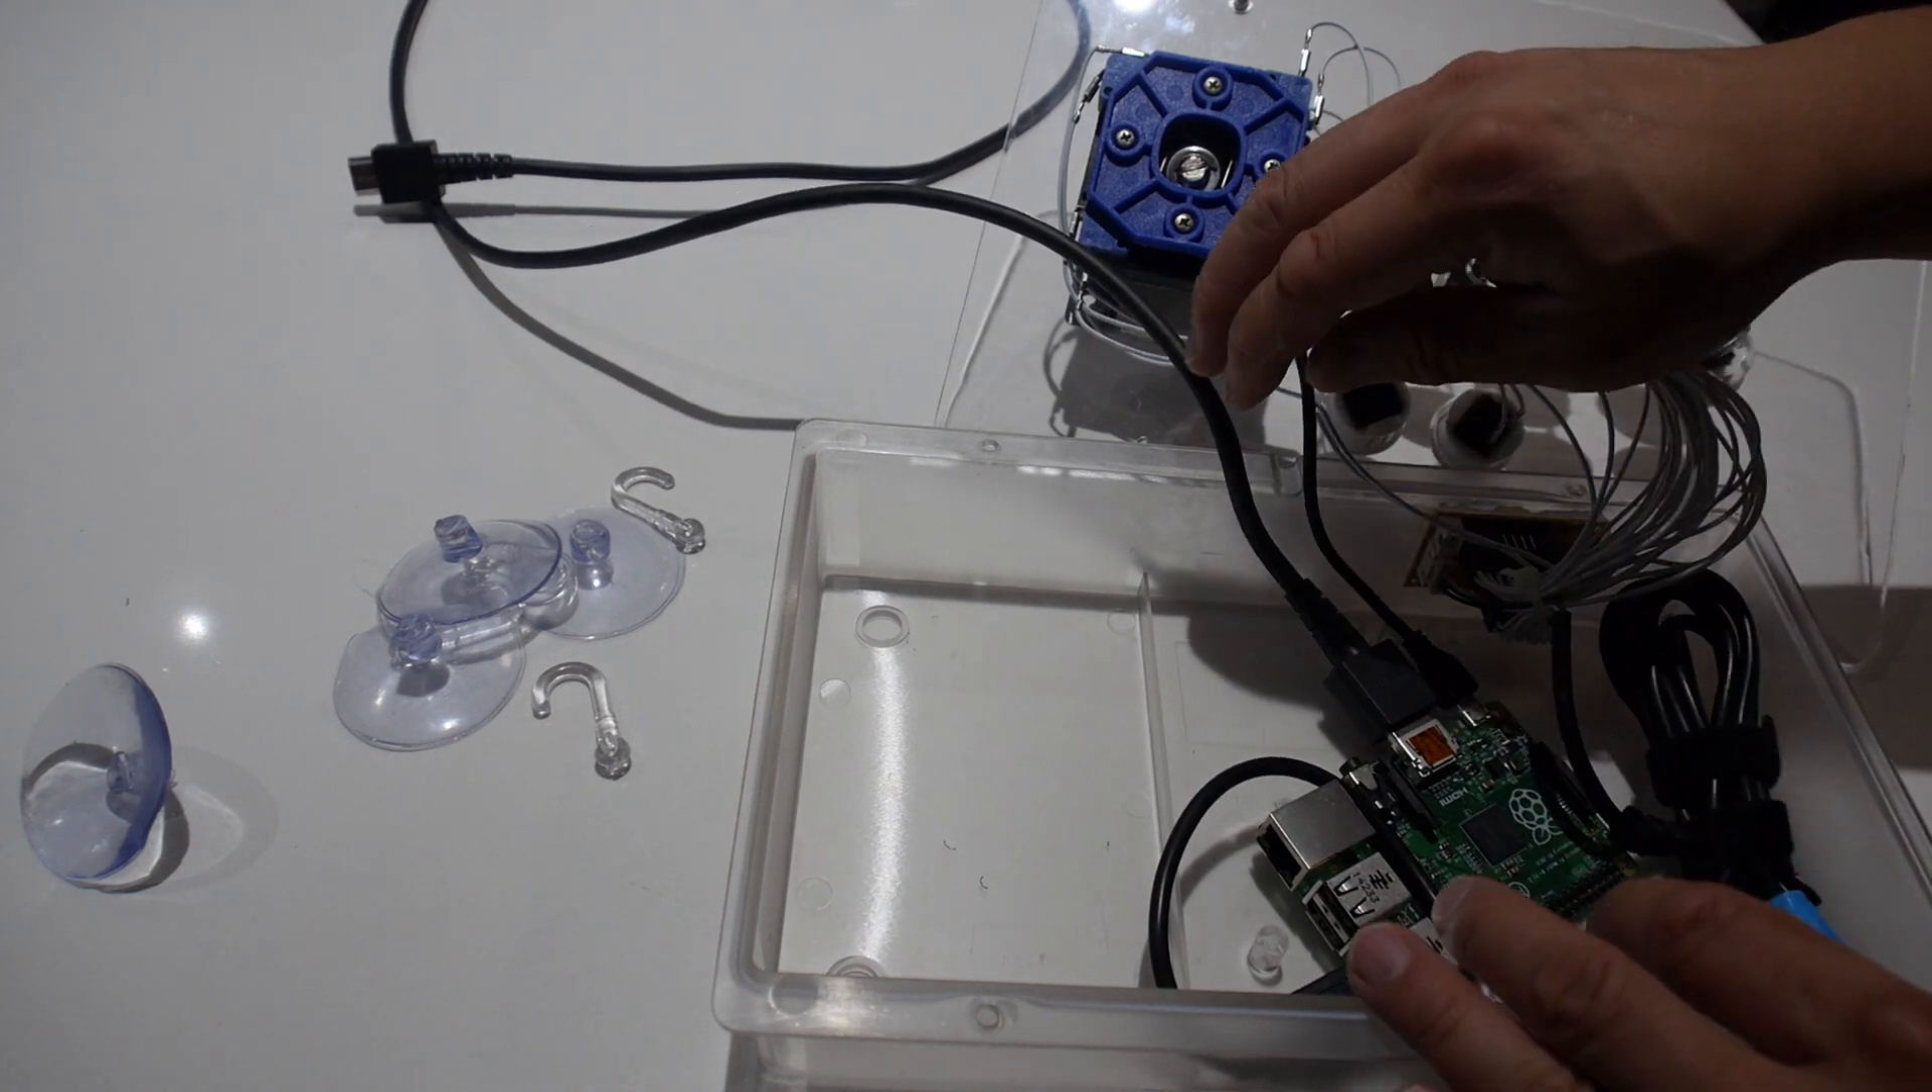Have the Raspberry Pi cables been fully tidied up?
No.